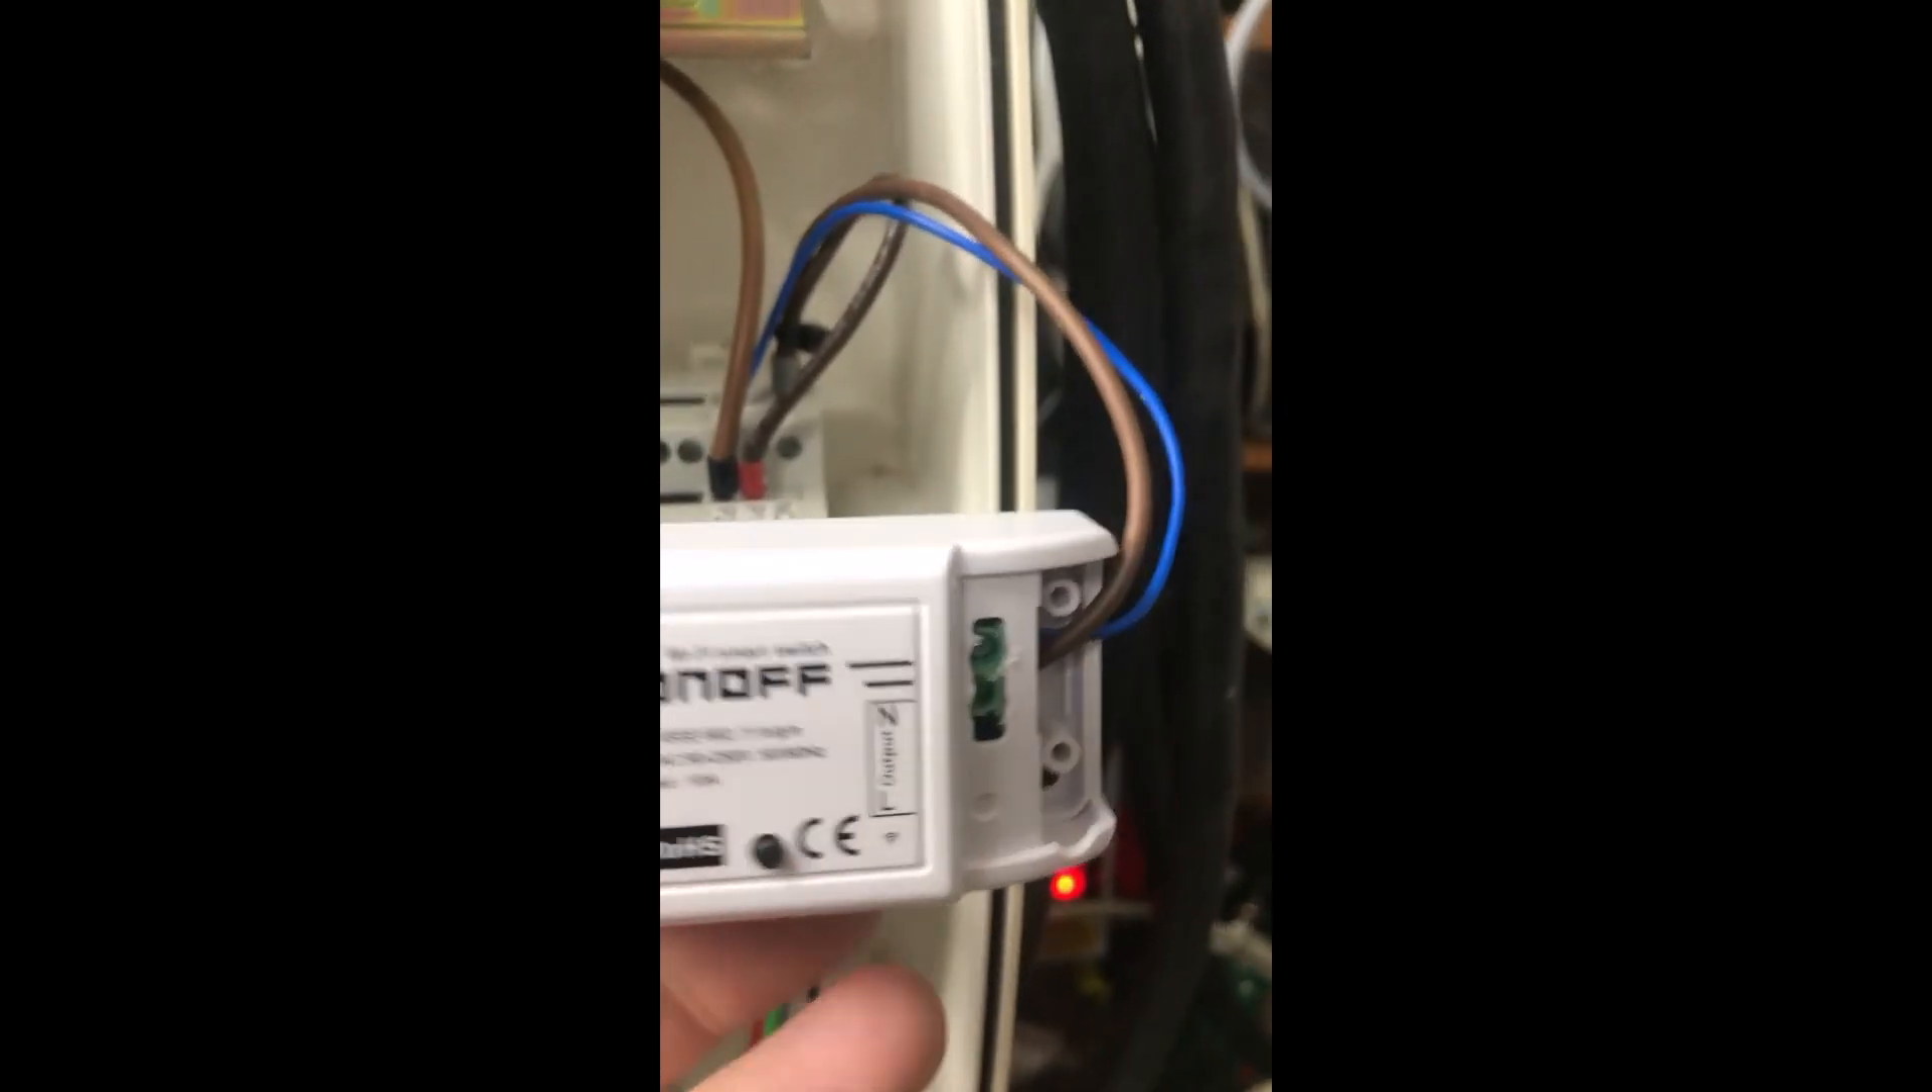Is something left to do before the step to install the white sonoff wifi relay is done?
Yes.